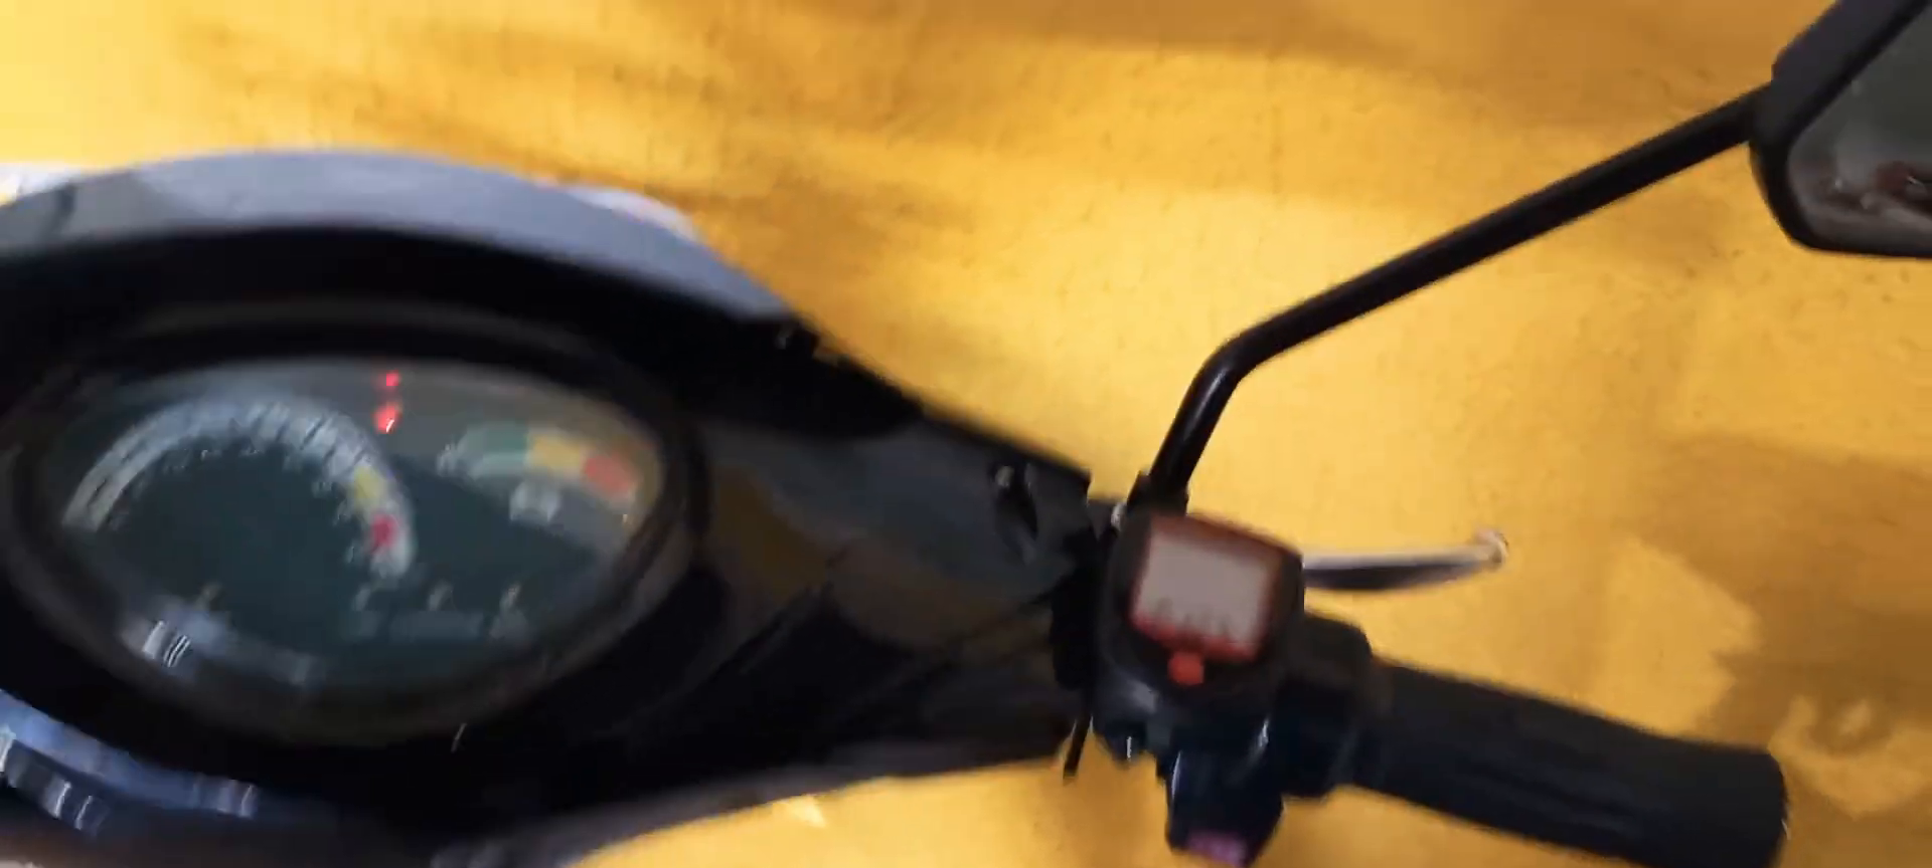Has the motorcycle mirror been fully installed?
Yes.